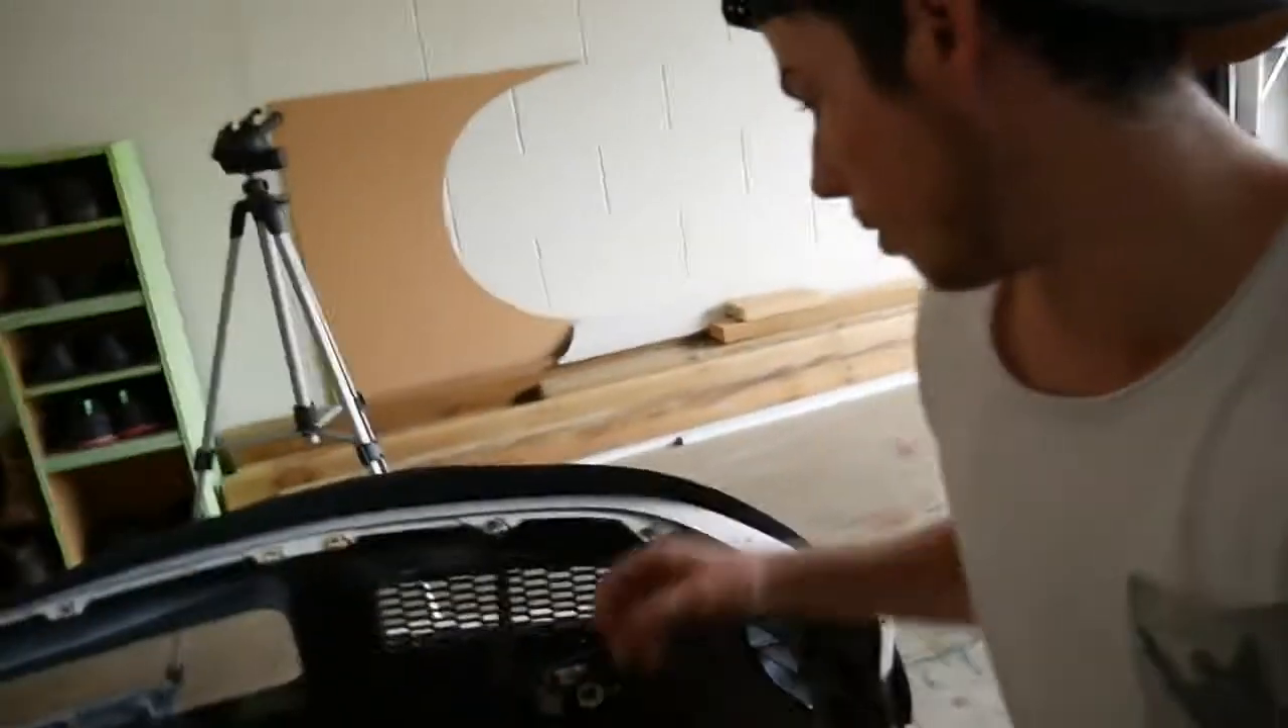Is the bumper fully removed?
Yes.